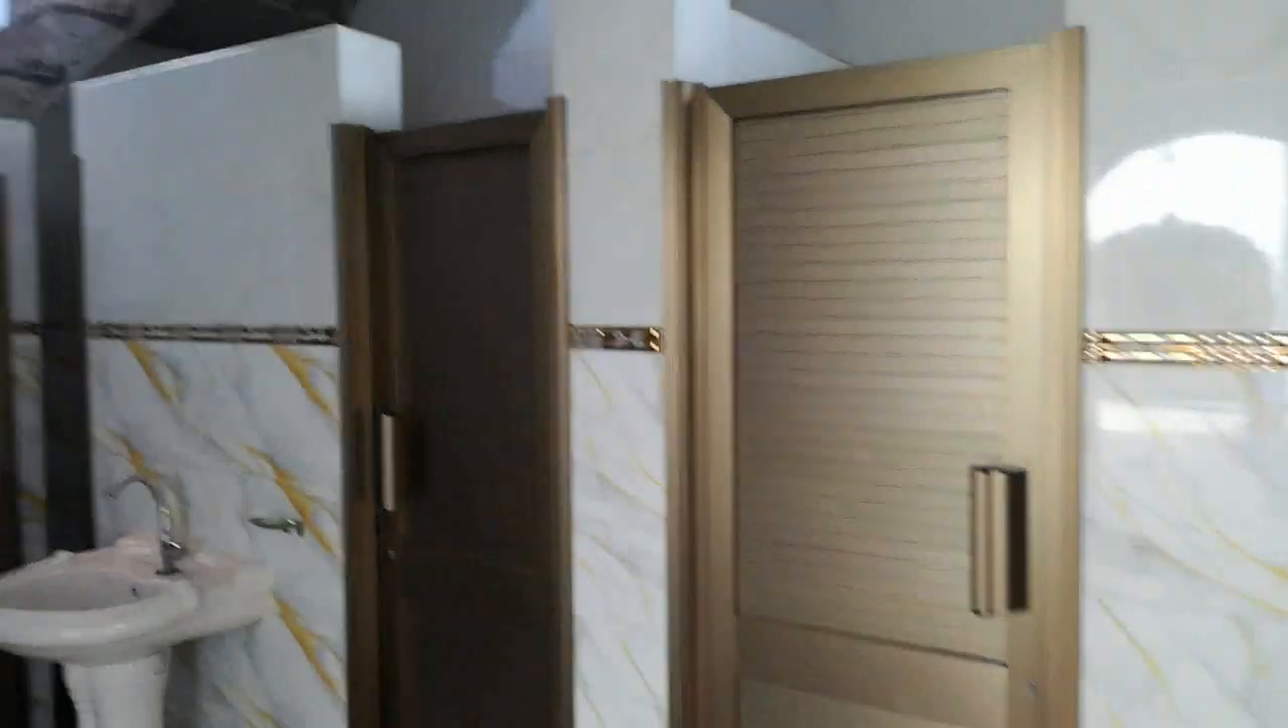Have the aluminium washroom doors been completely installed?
Yes.